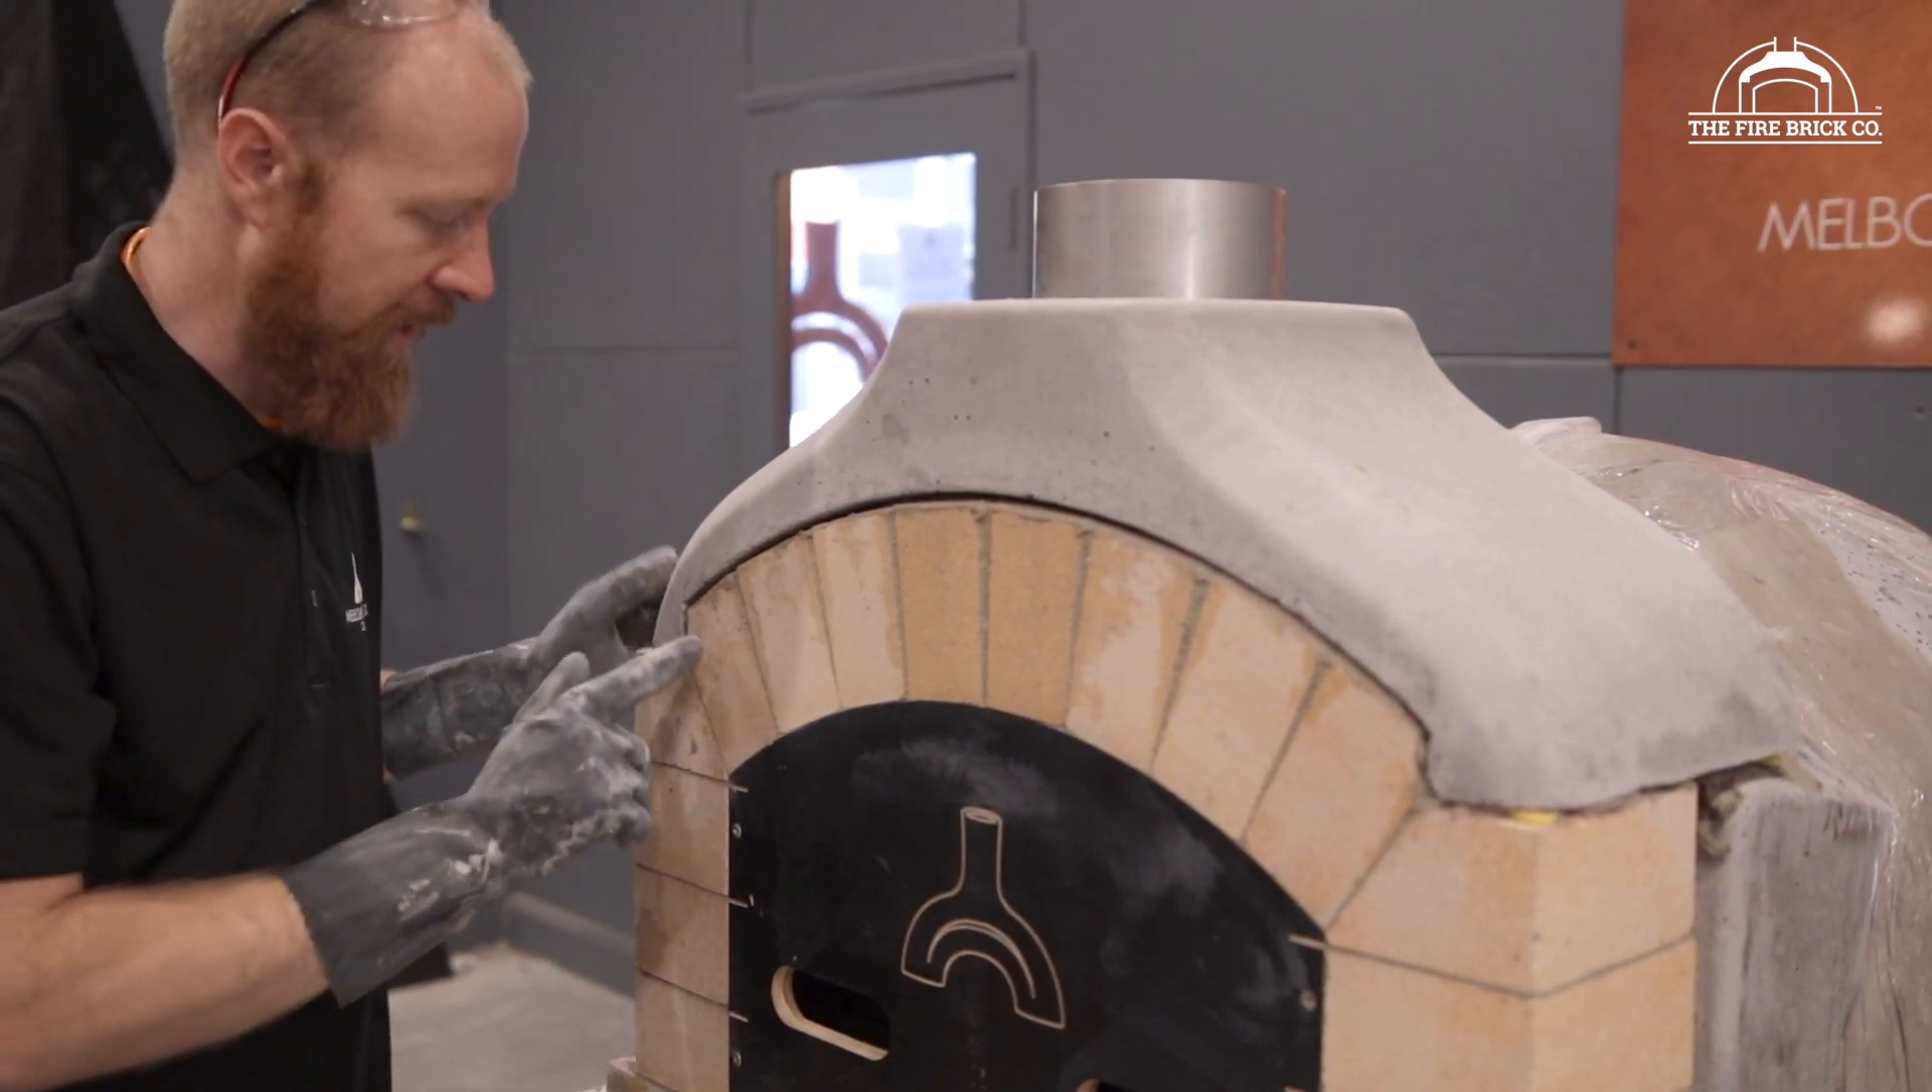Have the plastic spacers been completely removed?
No.